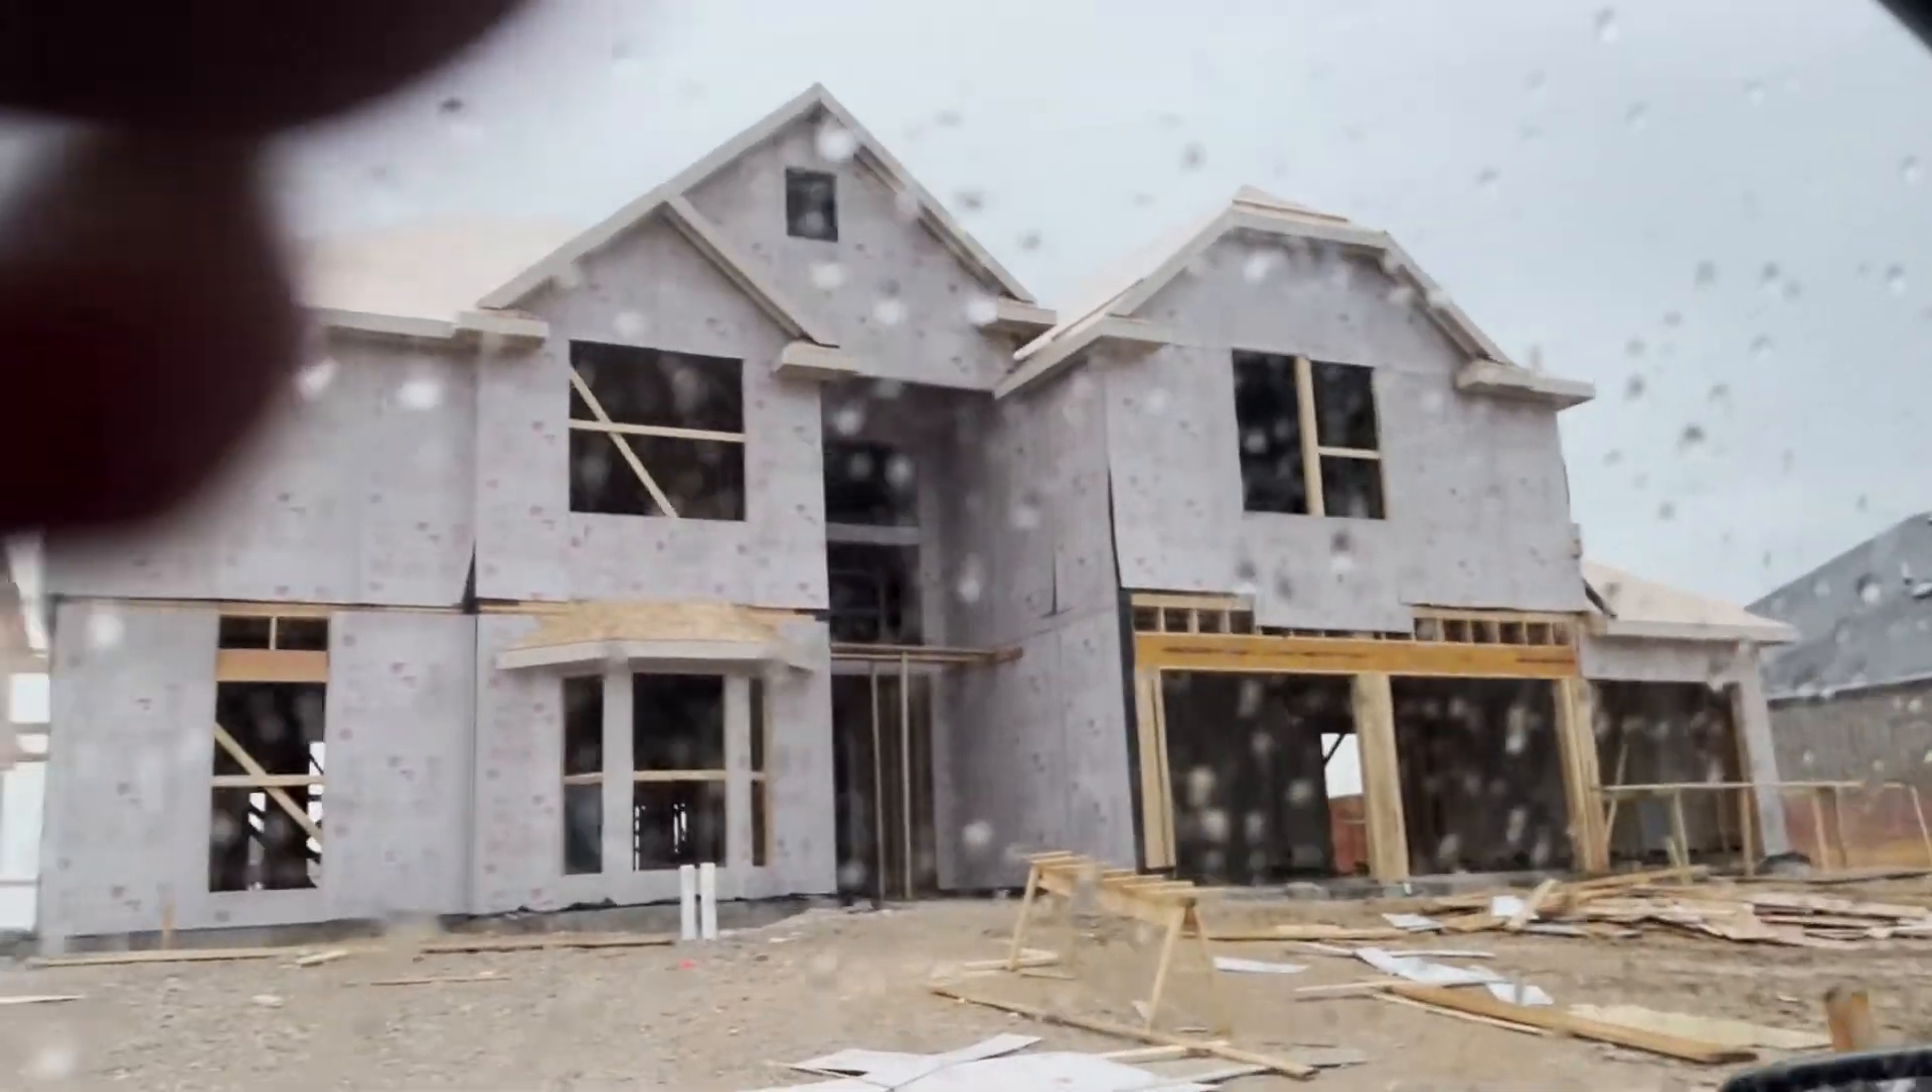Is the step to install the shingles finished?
No.